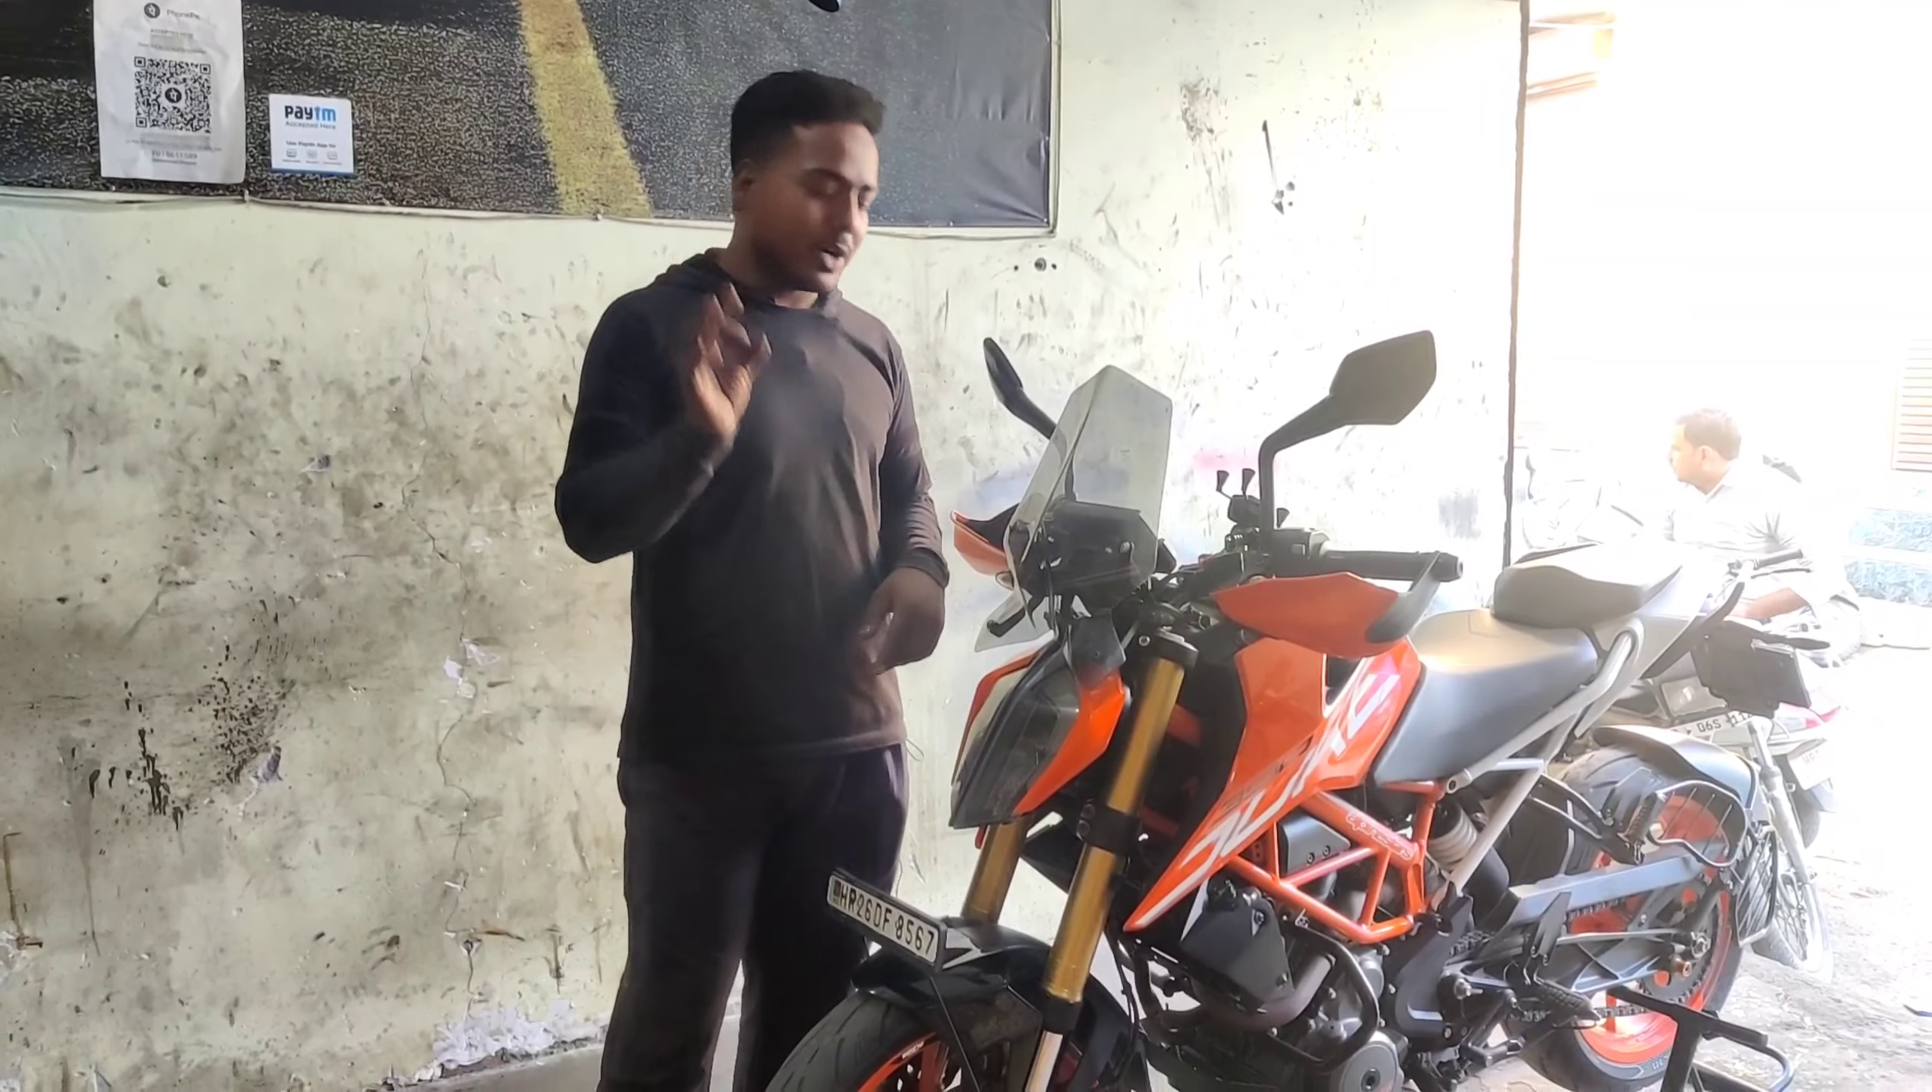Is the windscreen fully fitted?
Yes.